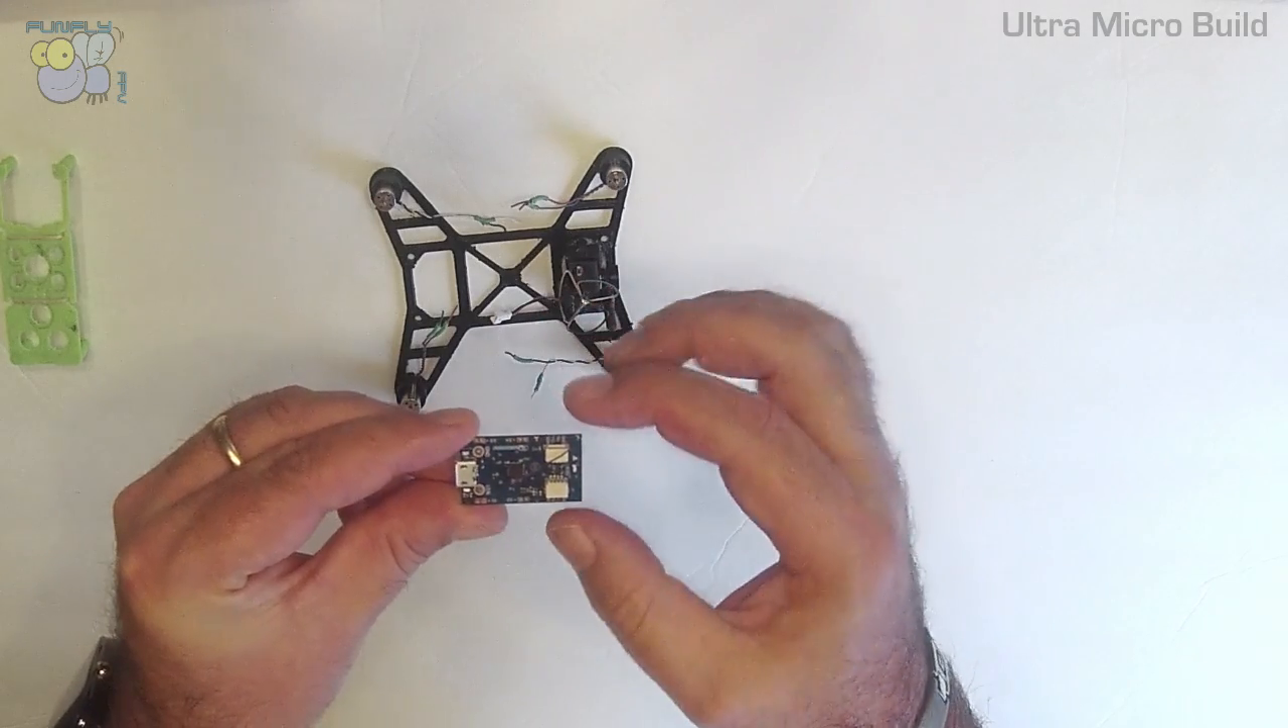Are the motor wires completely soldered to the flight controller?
No.